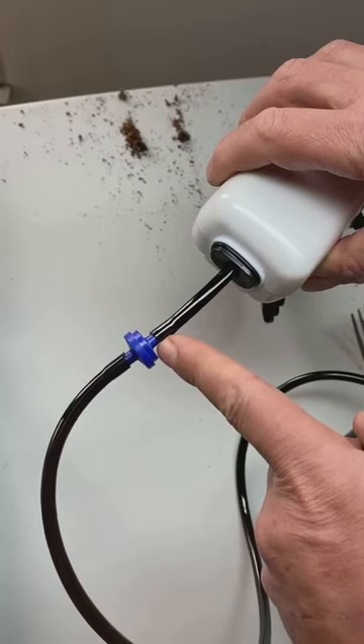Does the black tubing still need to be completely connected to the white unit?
No.